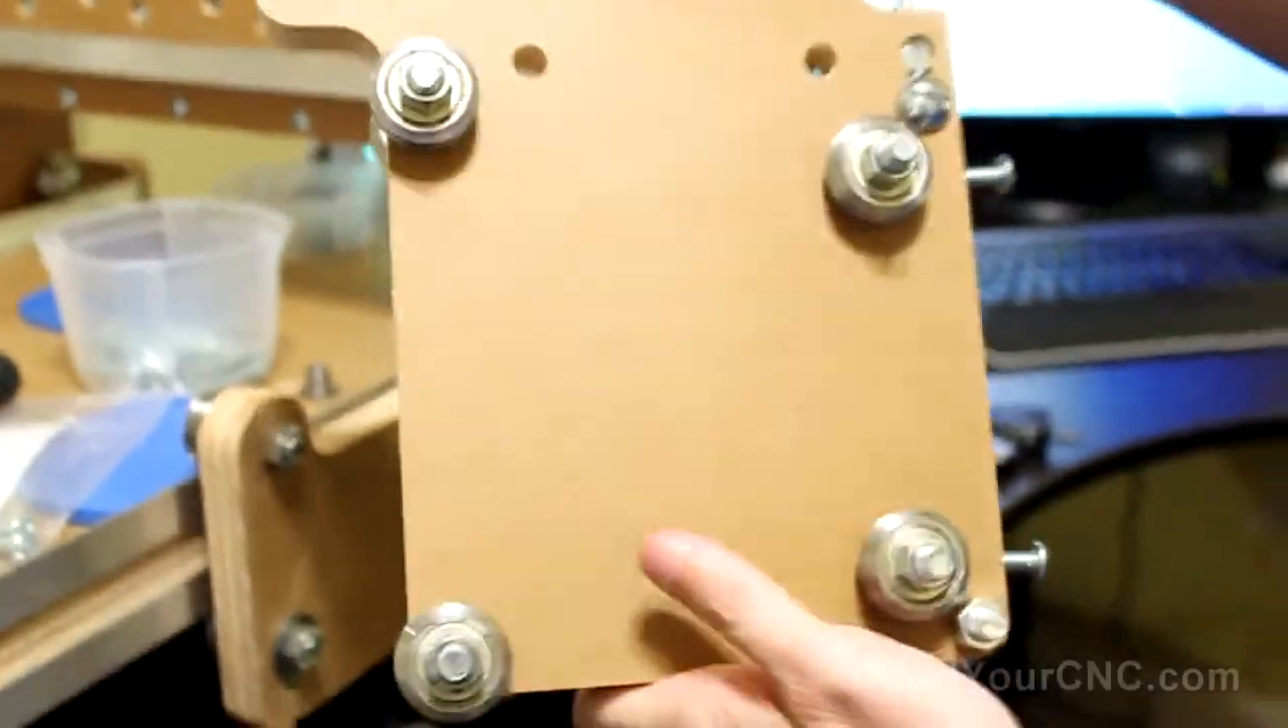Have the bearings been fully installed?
Yes.